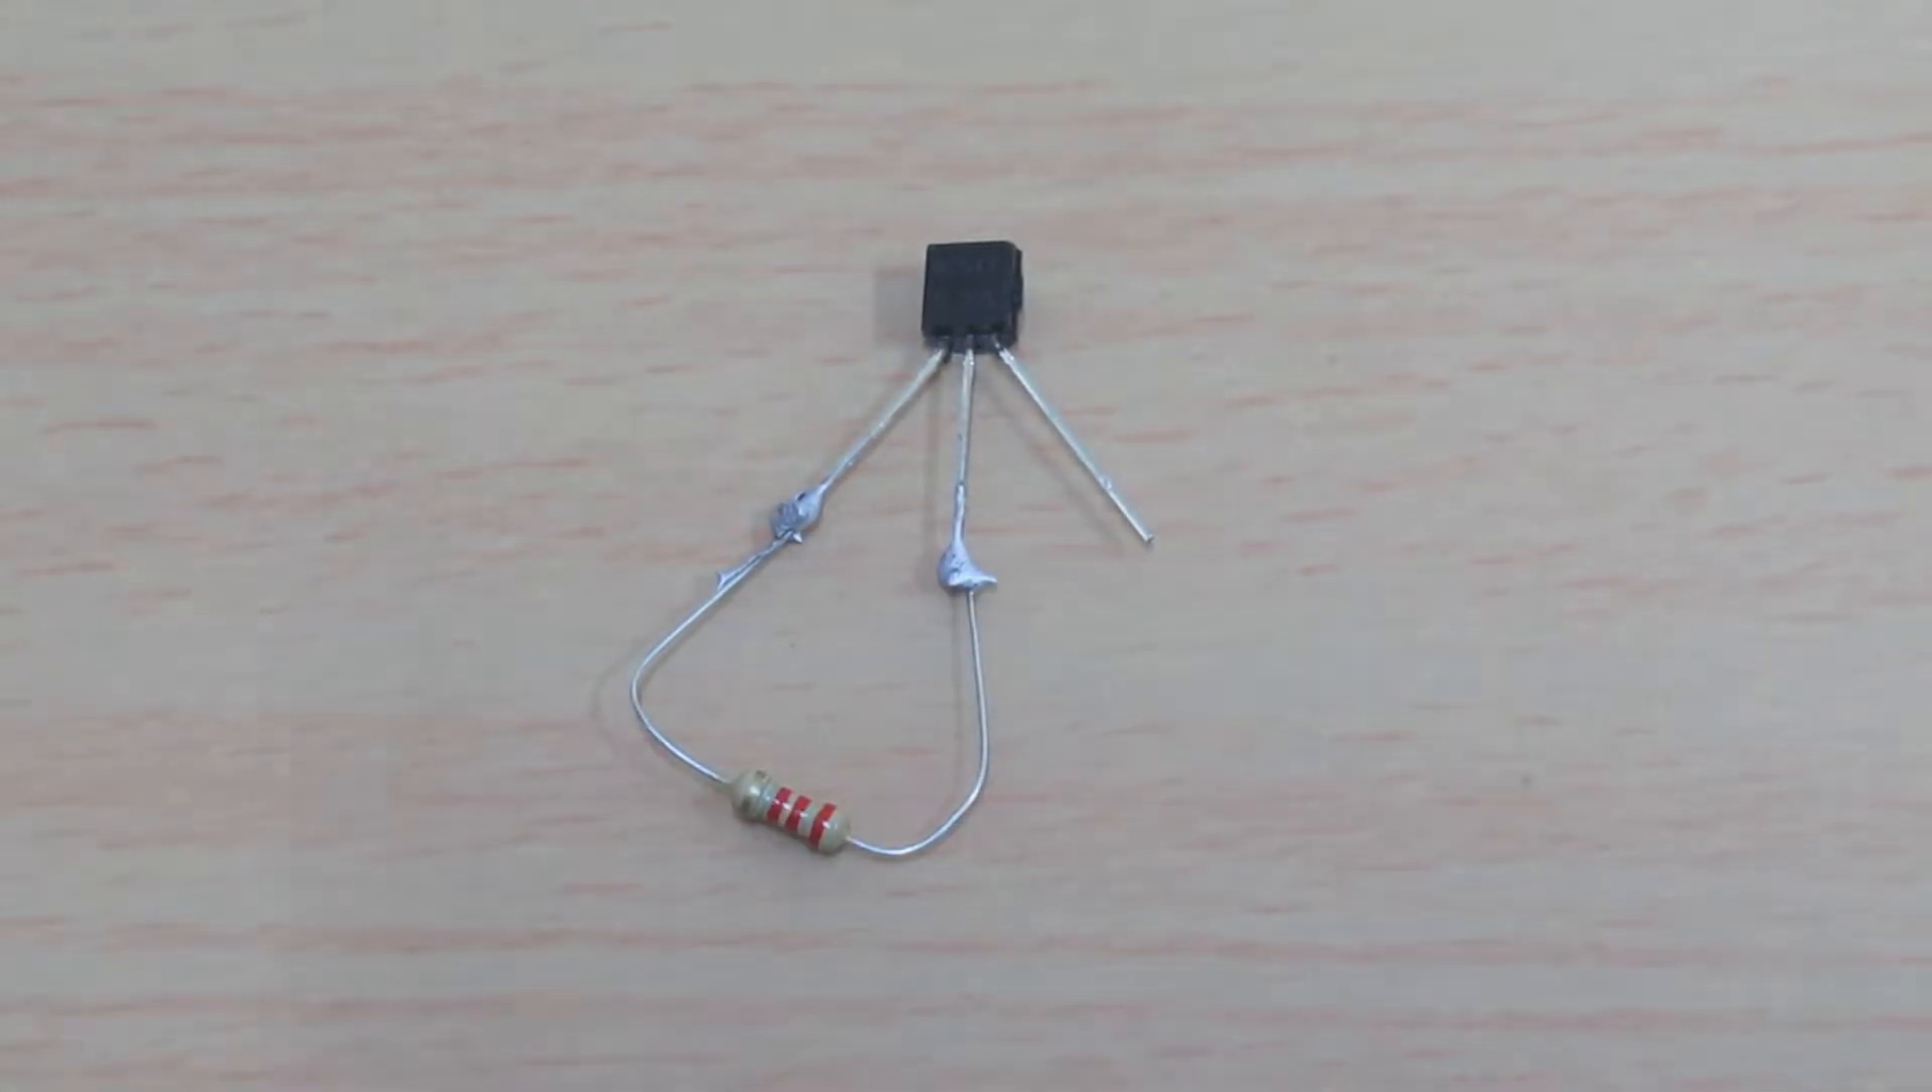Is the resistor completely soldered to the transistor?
Yes.